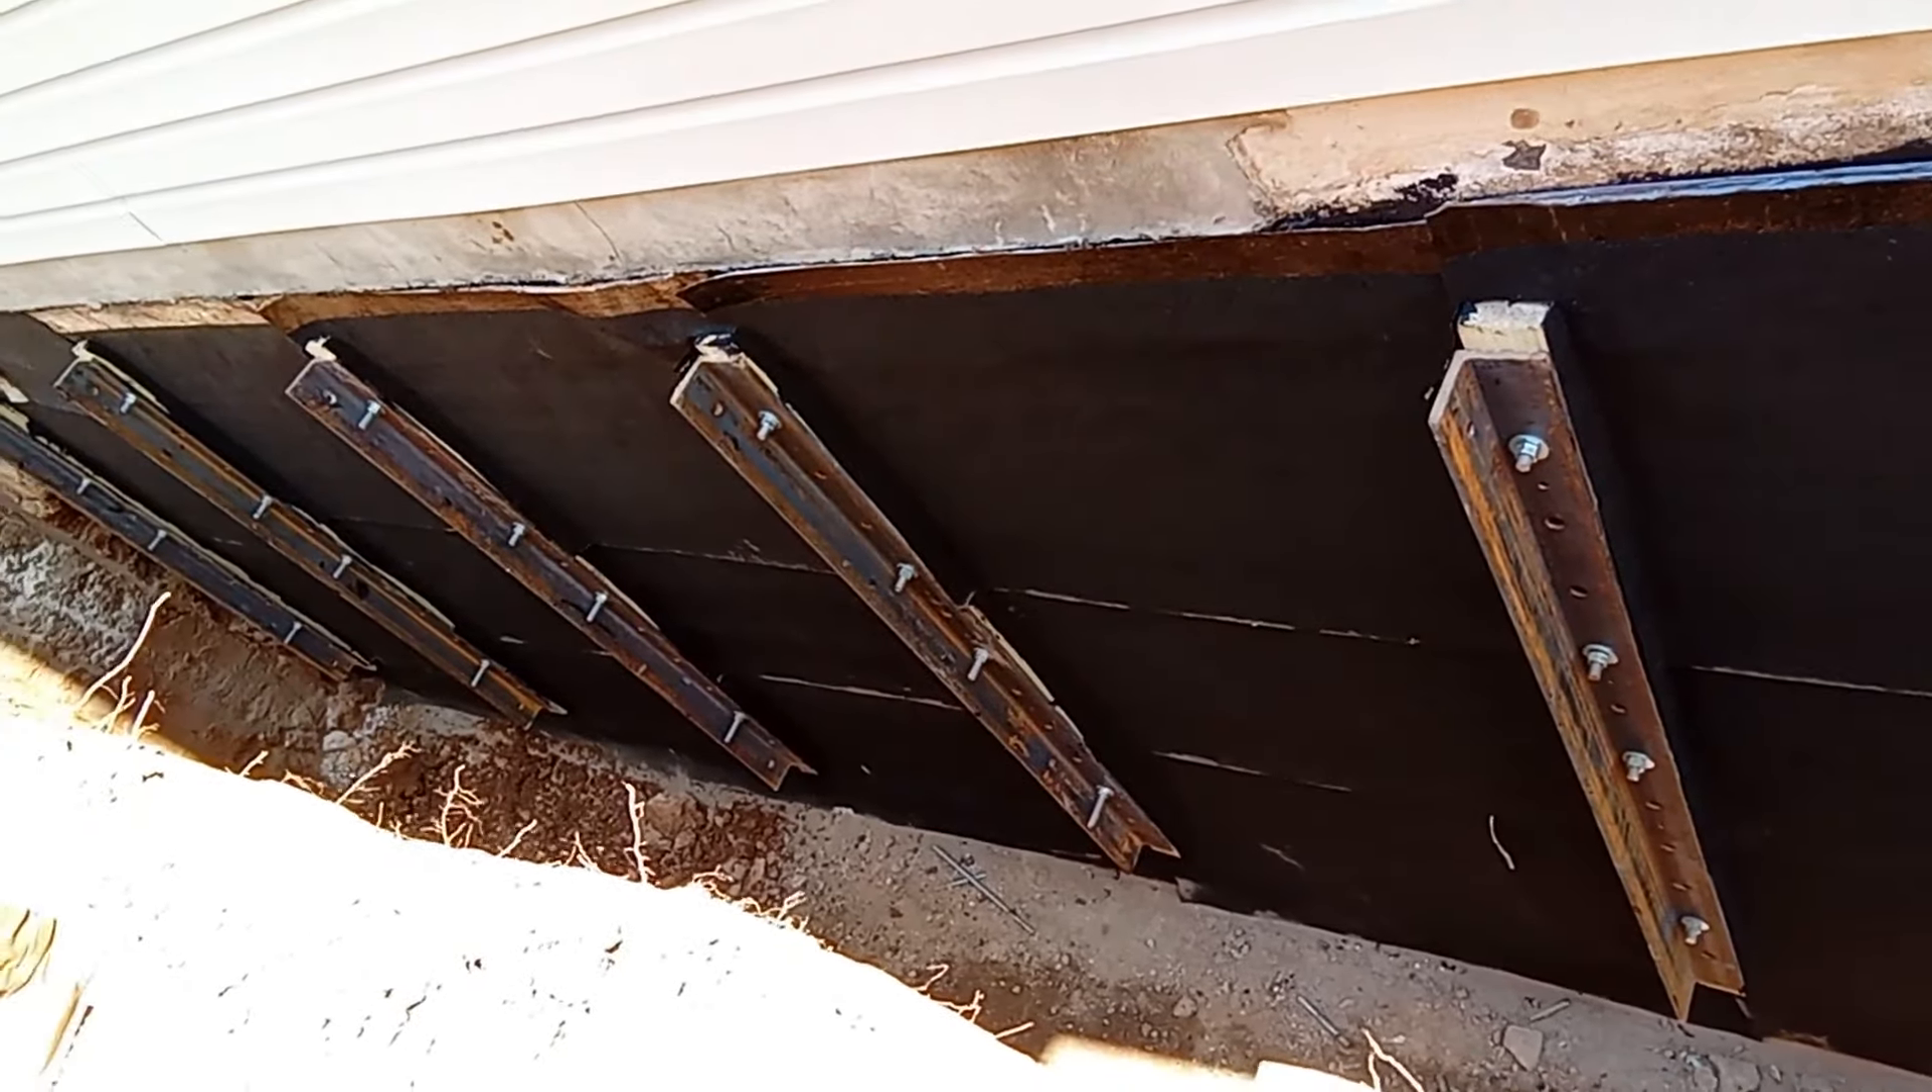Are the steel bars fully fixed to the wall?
Yes.